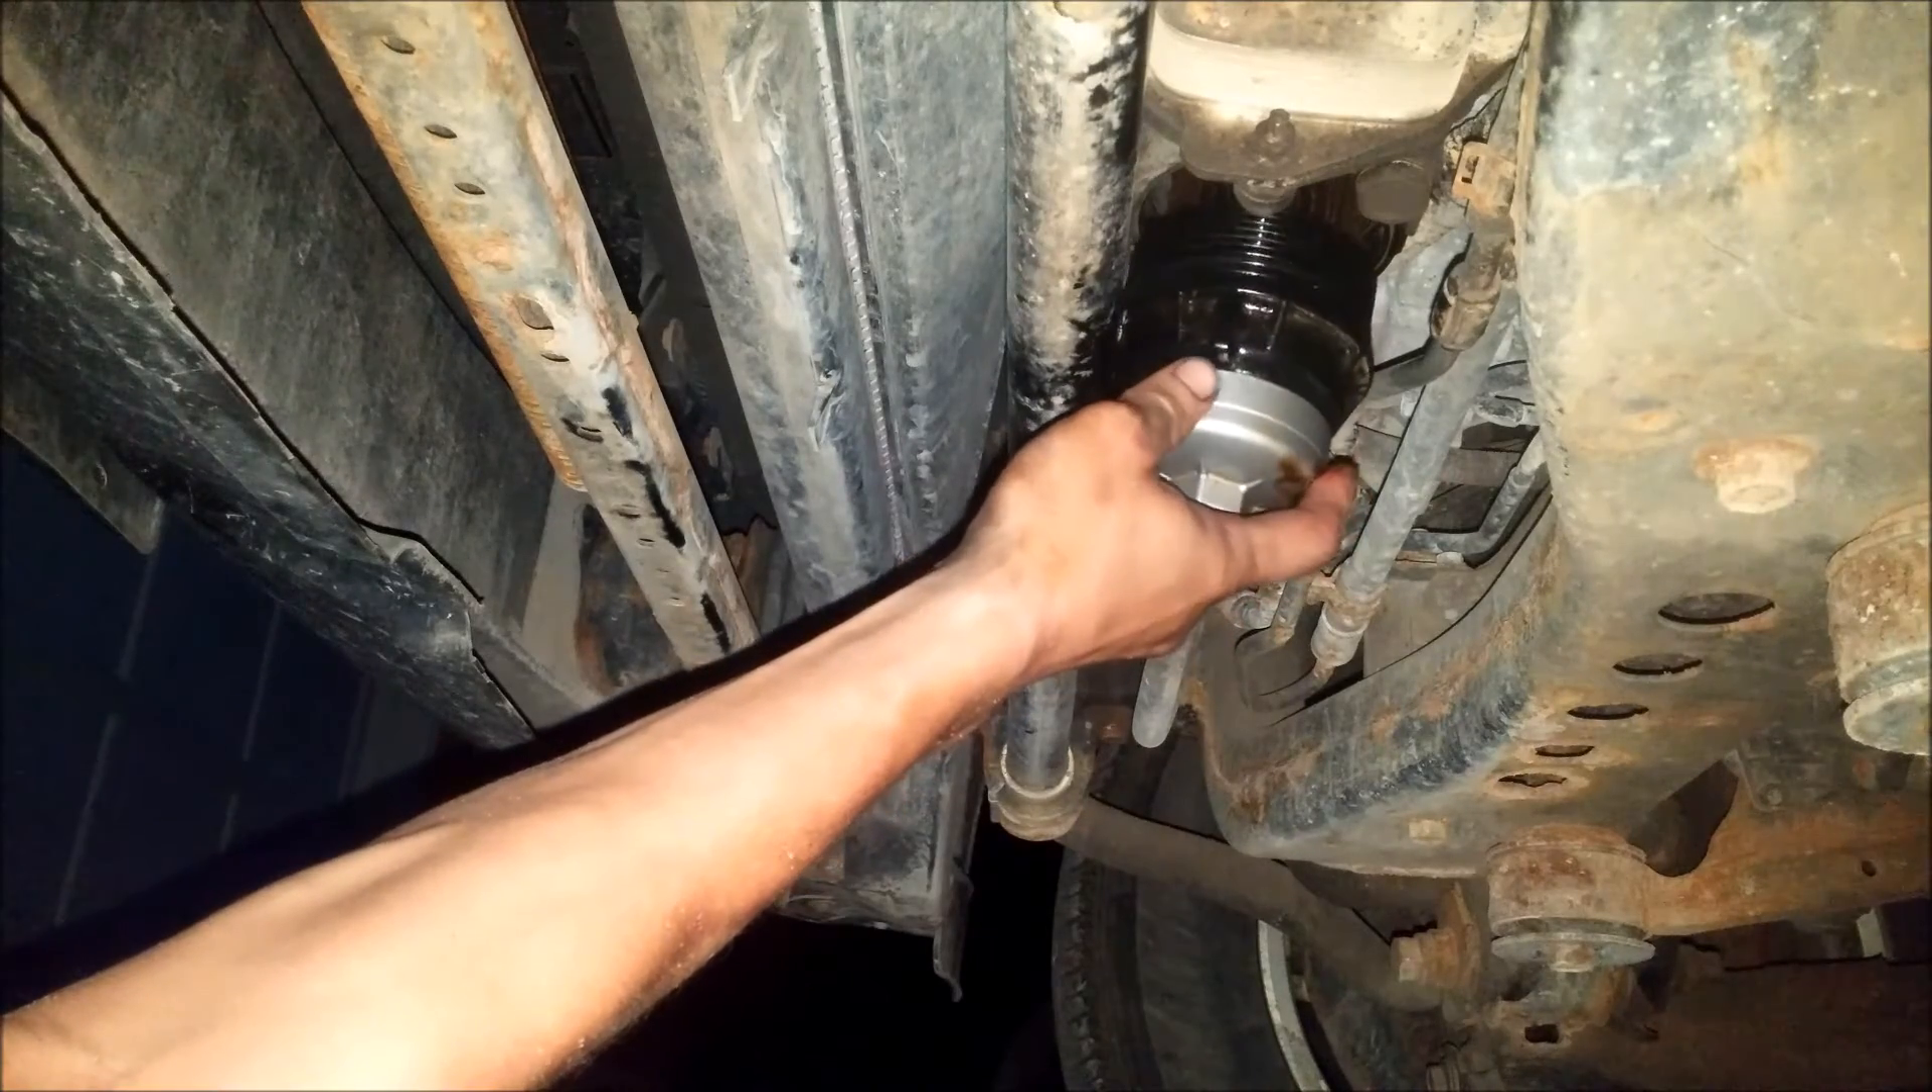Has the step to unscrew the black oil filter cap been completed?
No.